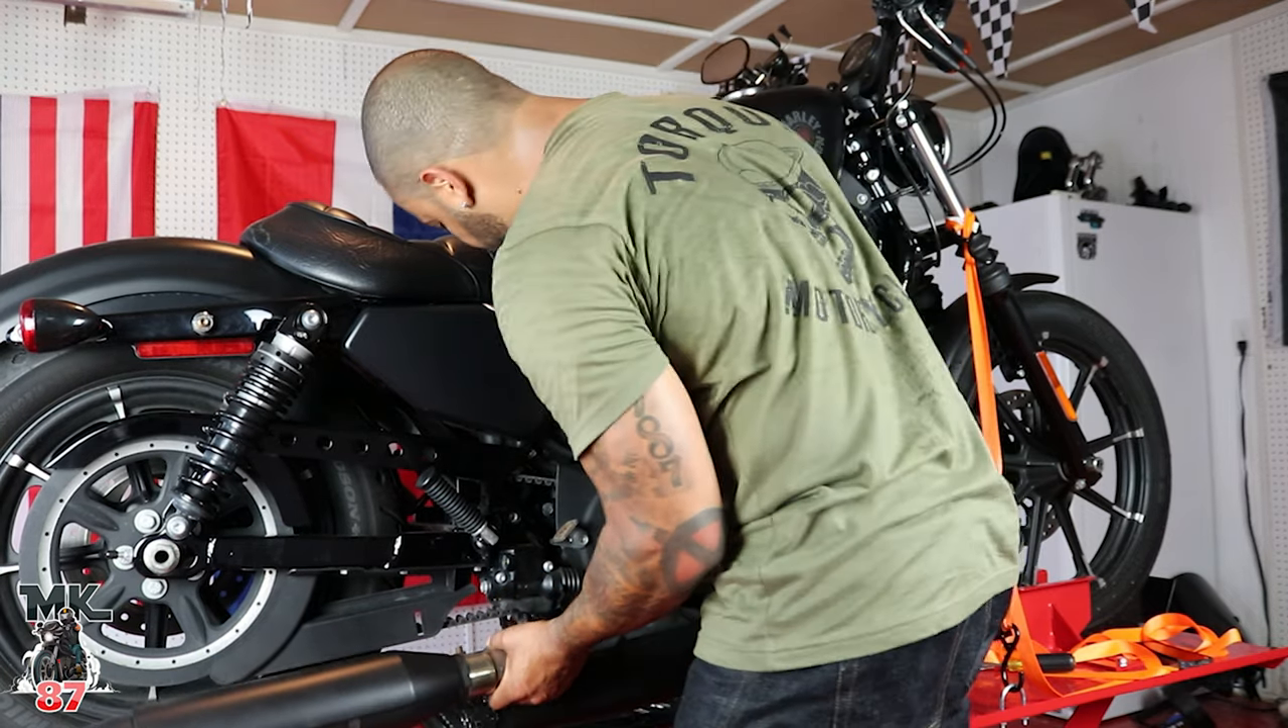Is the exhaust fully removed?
No.